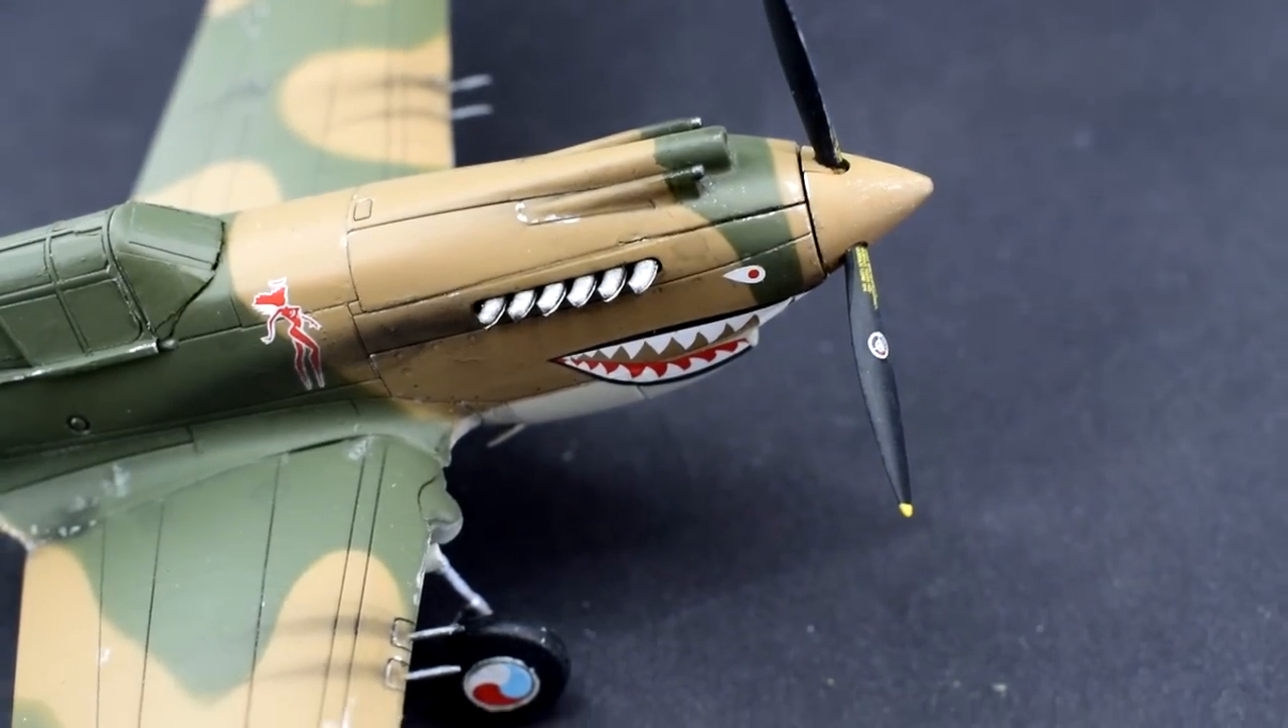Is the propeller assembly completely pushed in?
Yes.